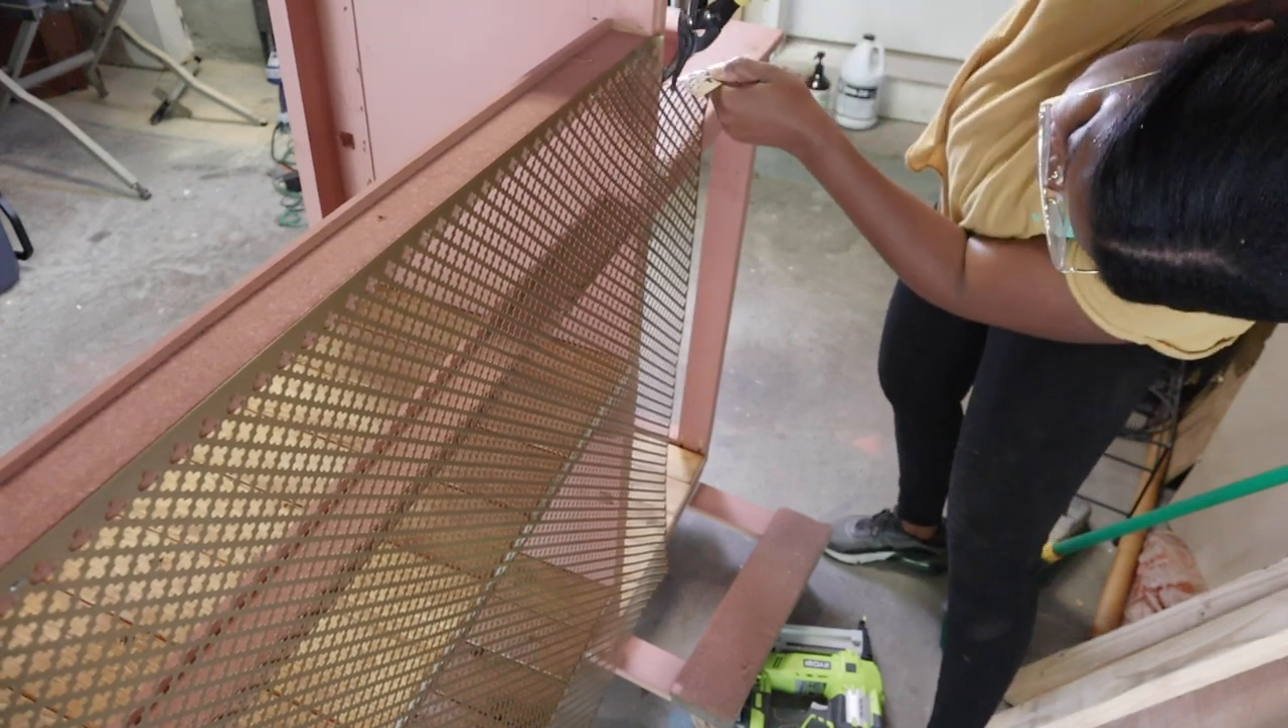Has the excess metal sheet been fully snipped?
No.